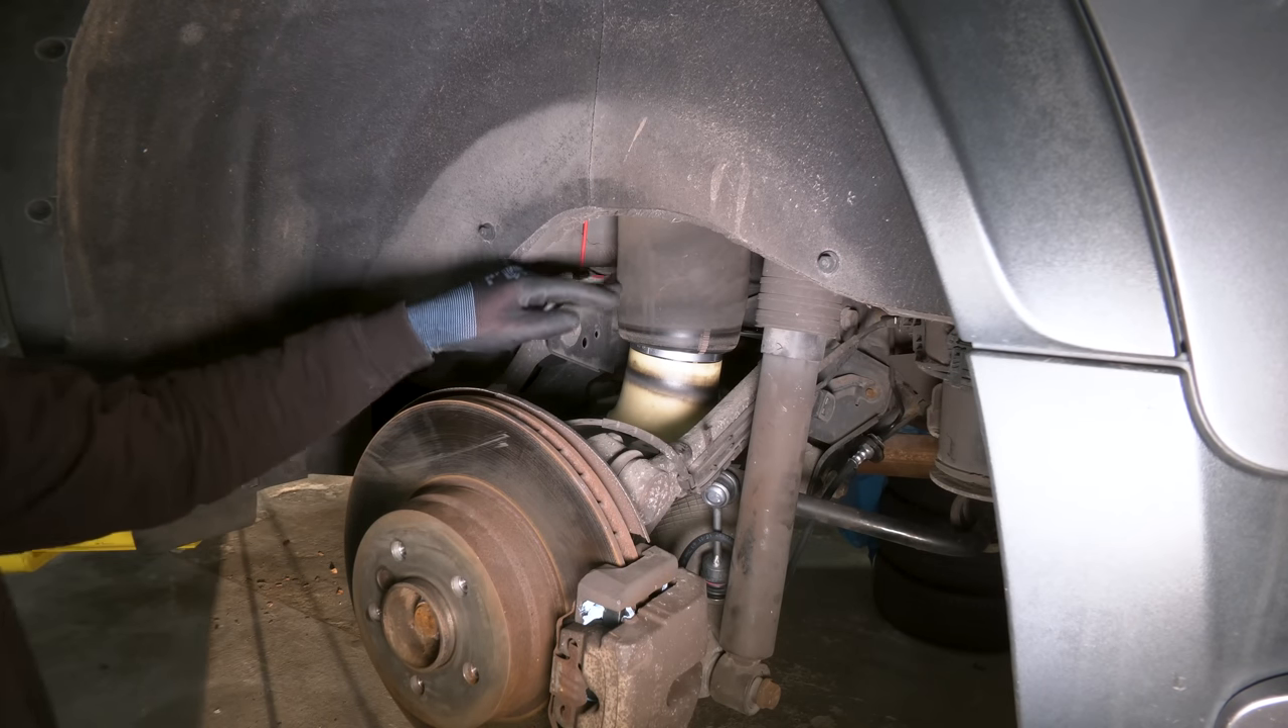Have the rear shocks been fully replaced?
No.